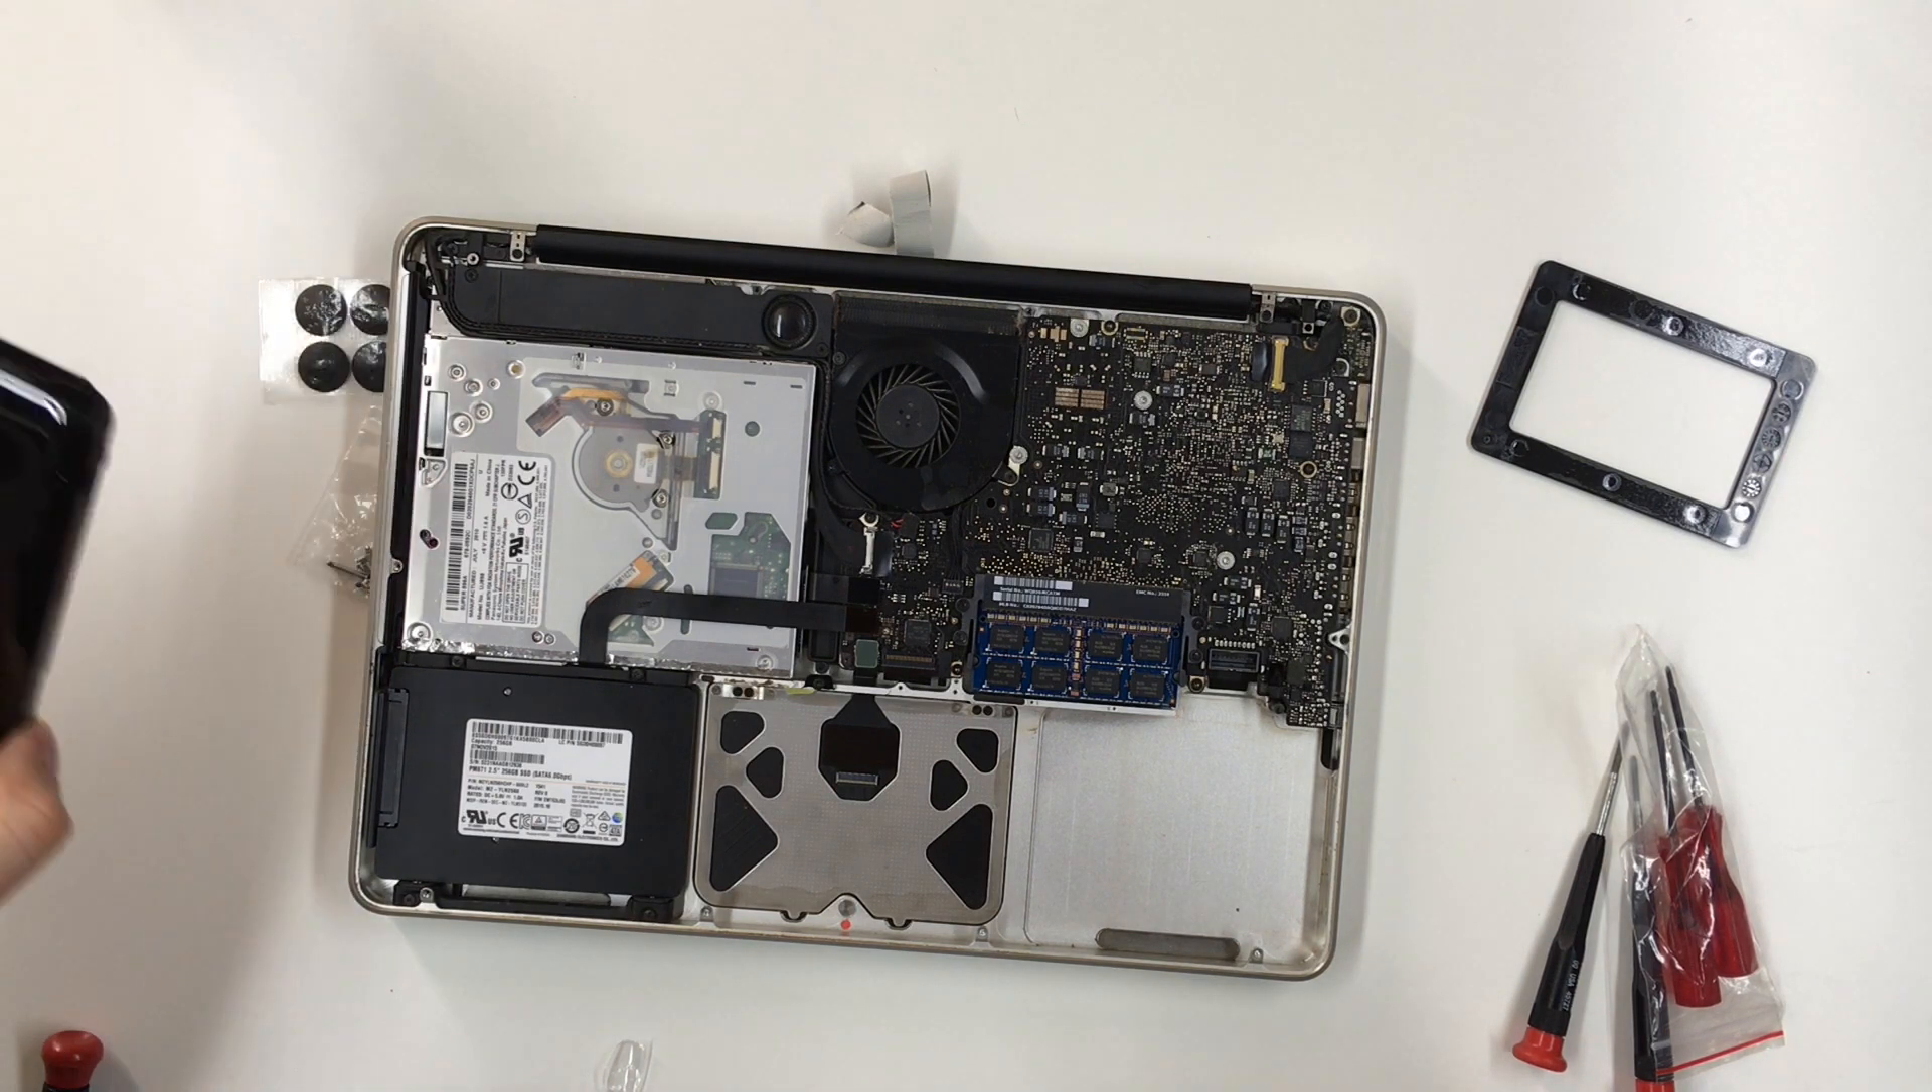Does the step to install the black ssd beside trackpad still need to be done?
No.